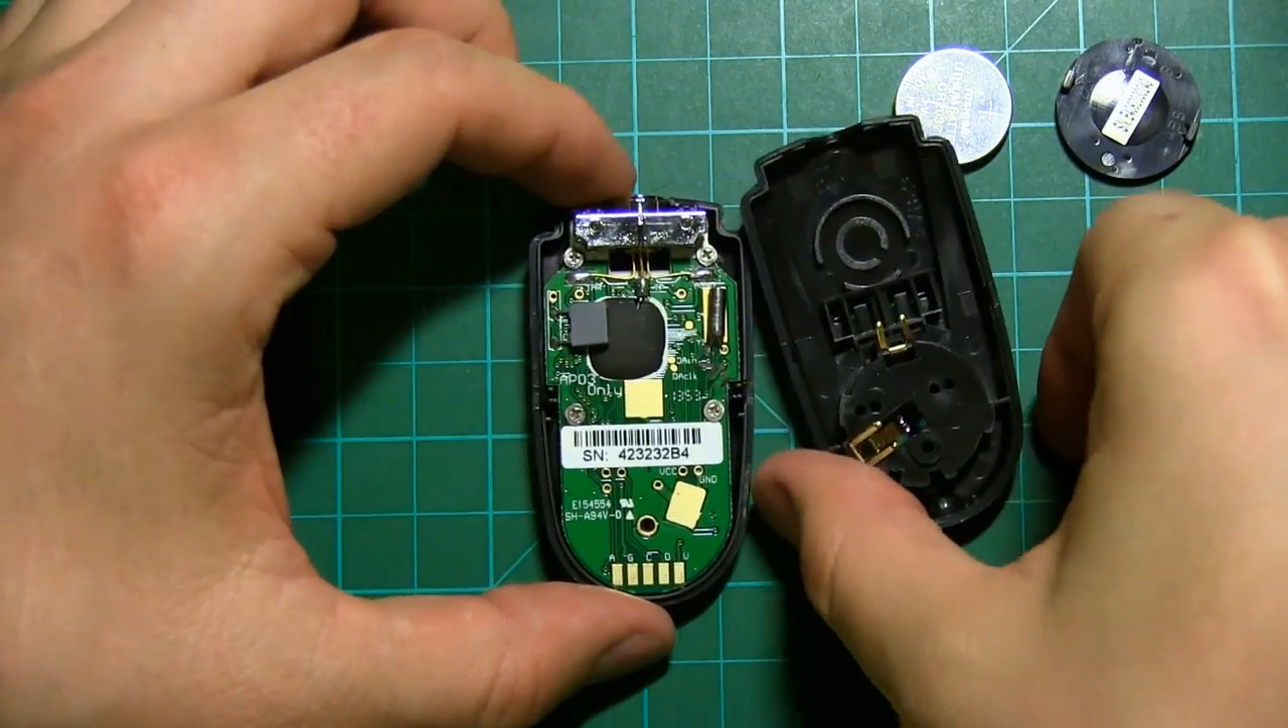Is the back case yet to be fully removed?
No.